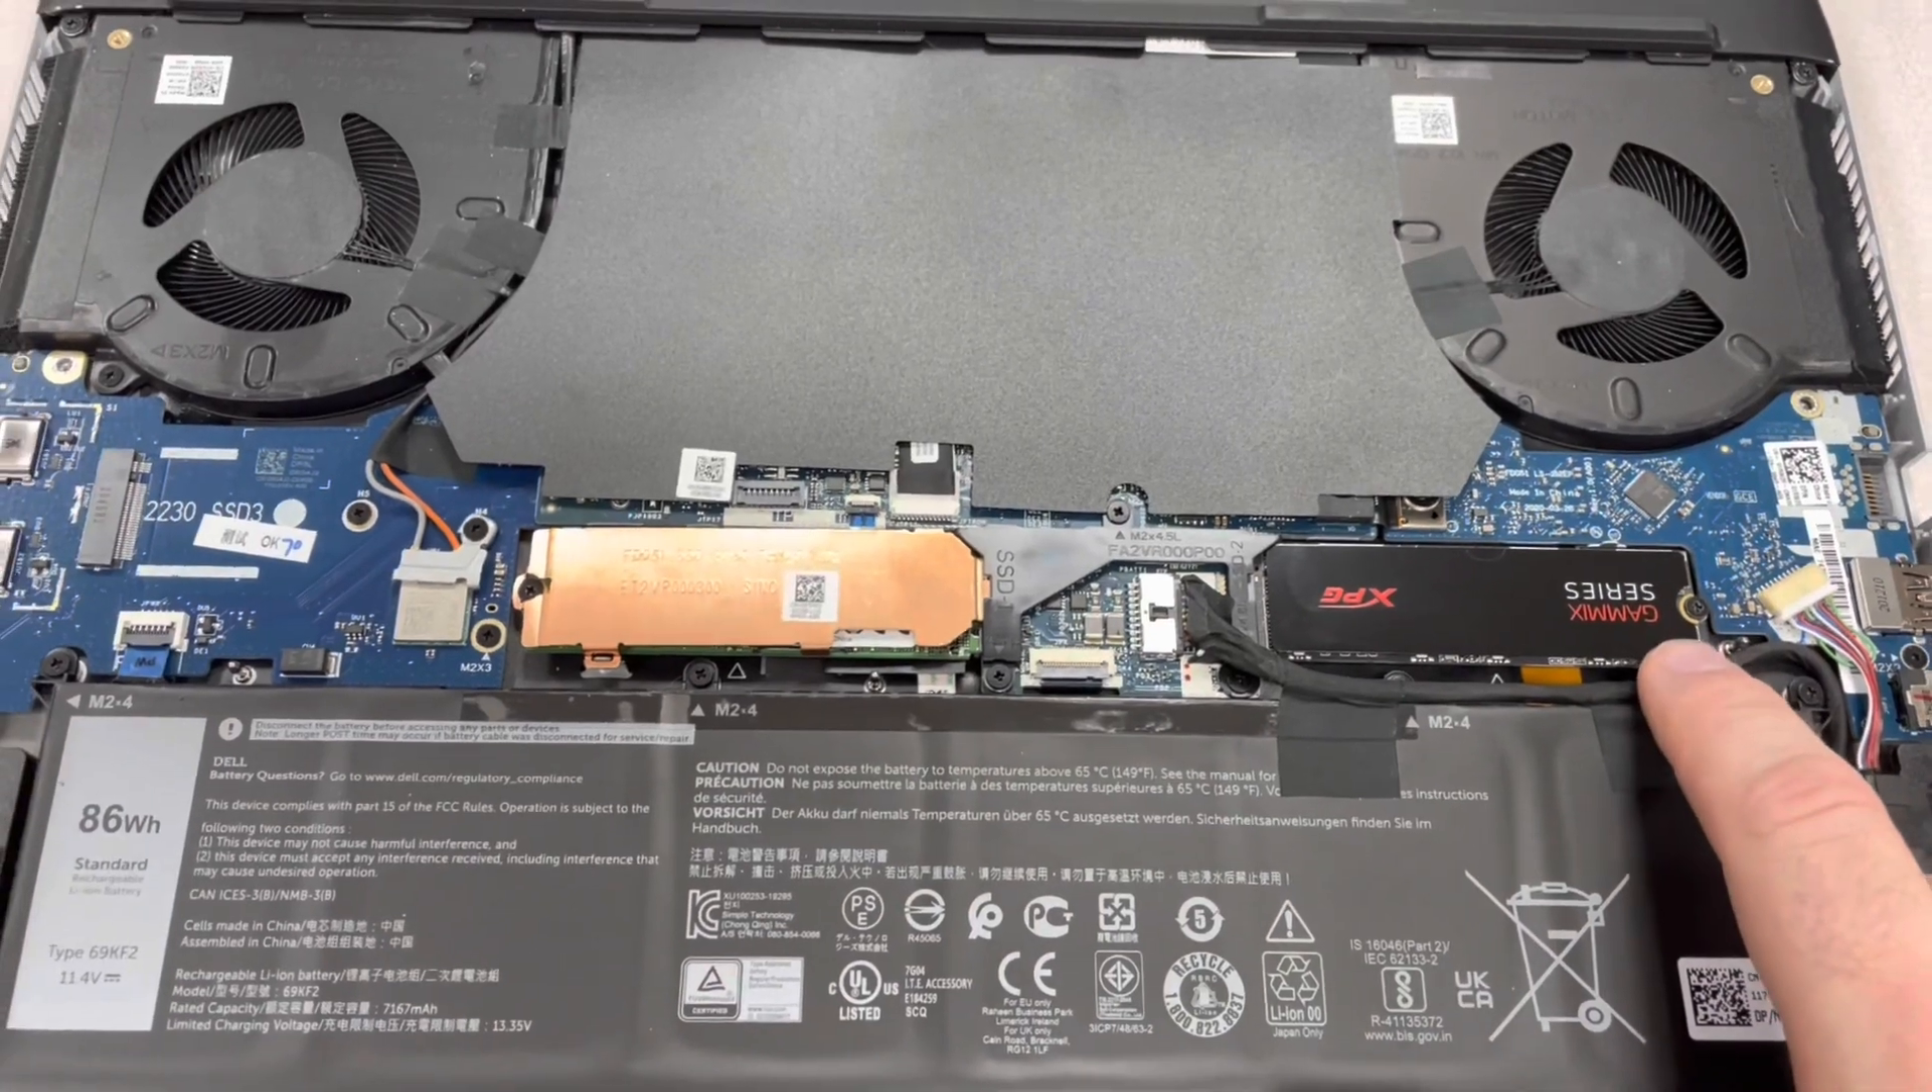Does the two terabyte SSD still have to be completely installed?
No.